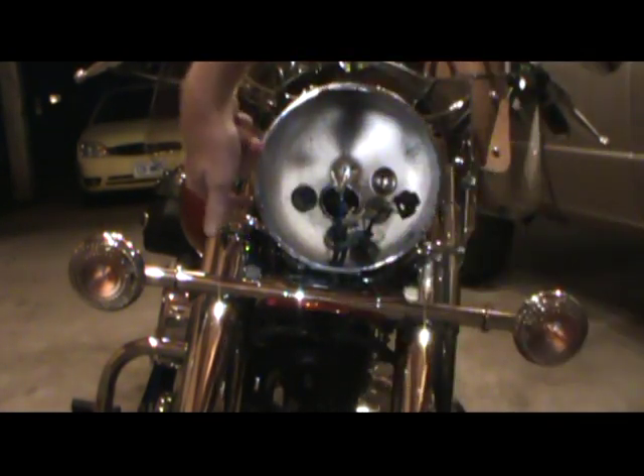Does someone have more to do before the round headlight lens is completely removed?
No.